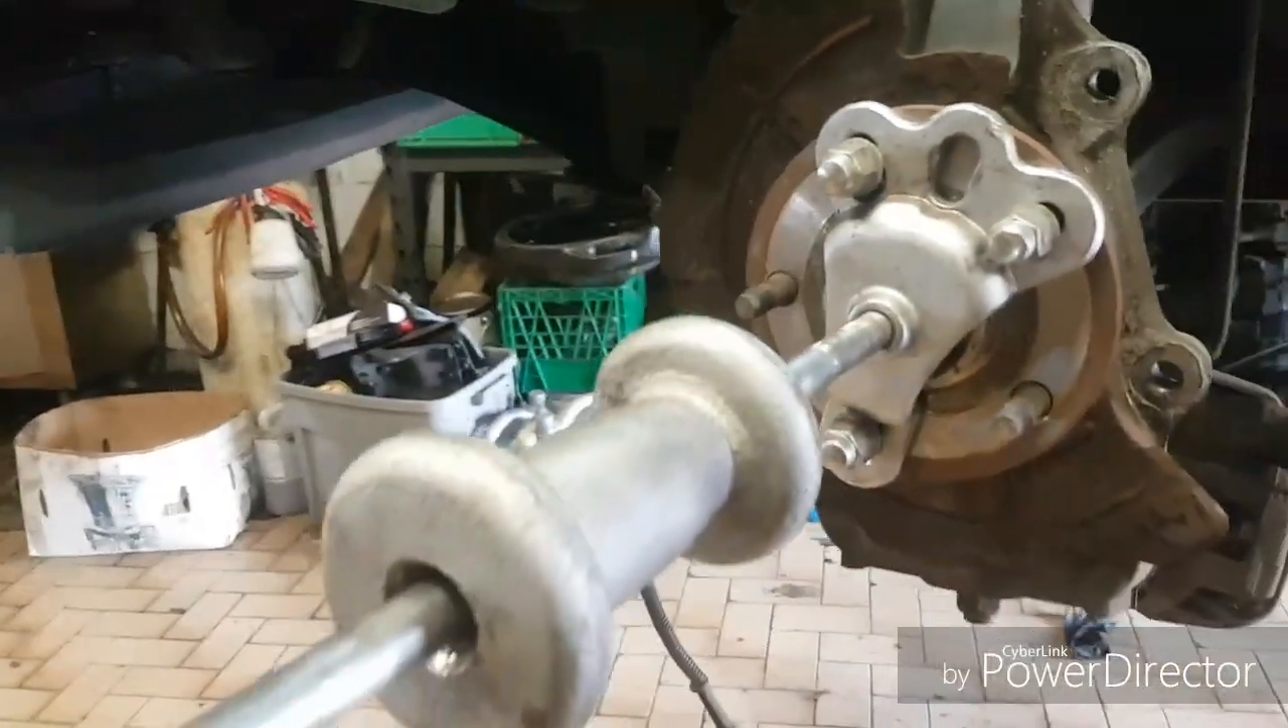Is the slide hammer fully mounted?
Yes.